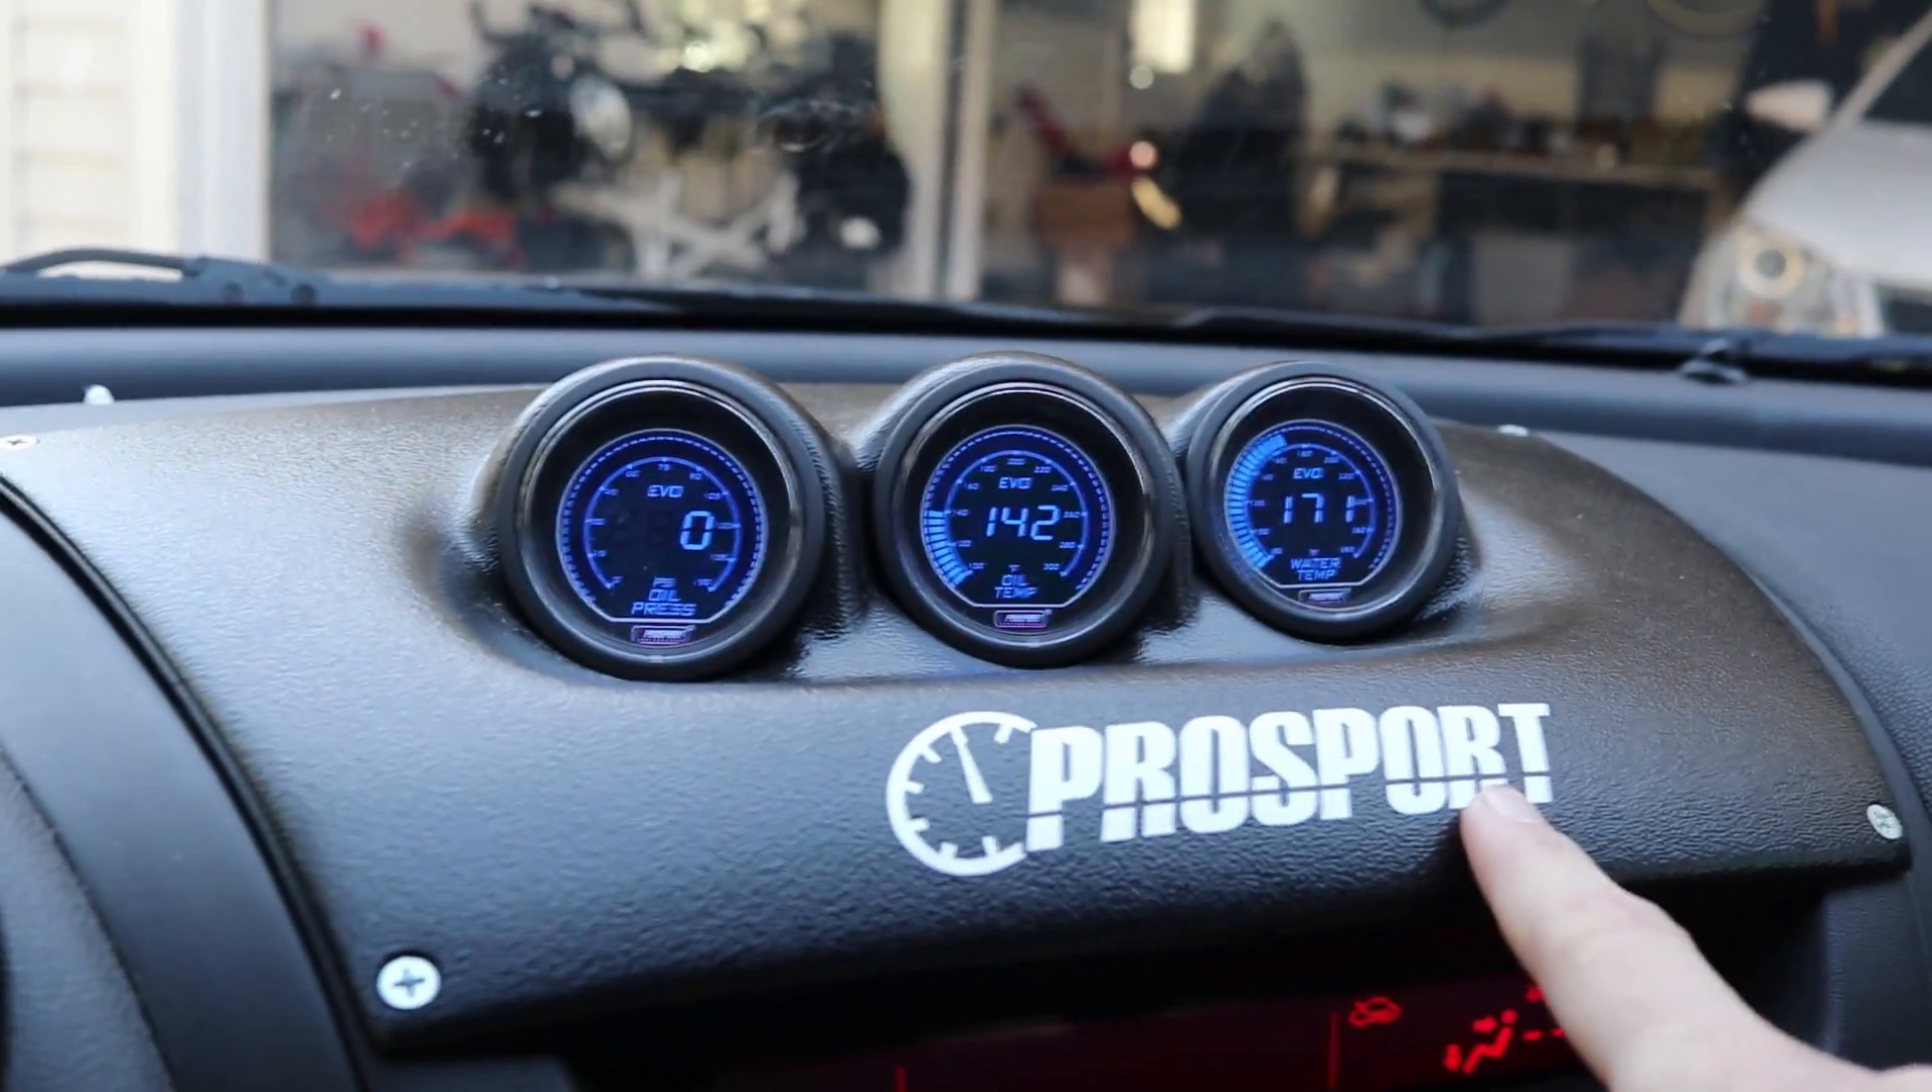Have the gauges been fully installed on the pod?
Yes.